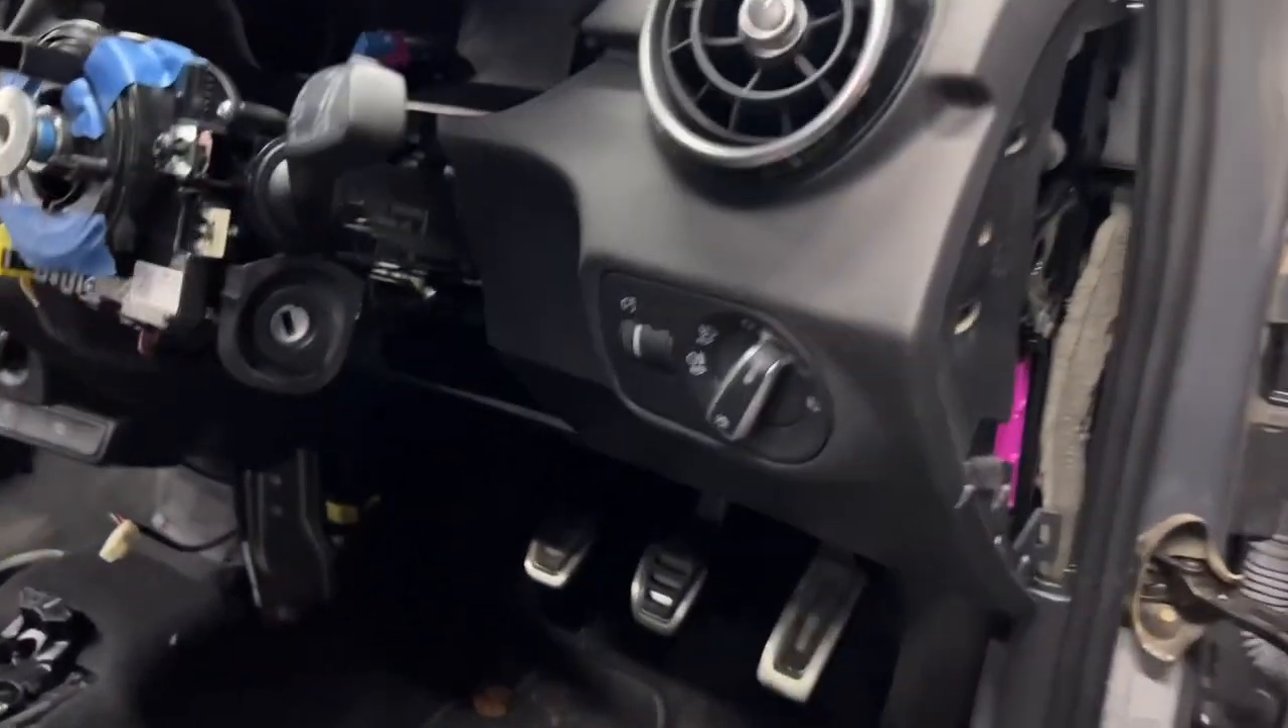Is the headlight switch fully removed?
No.